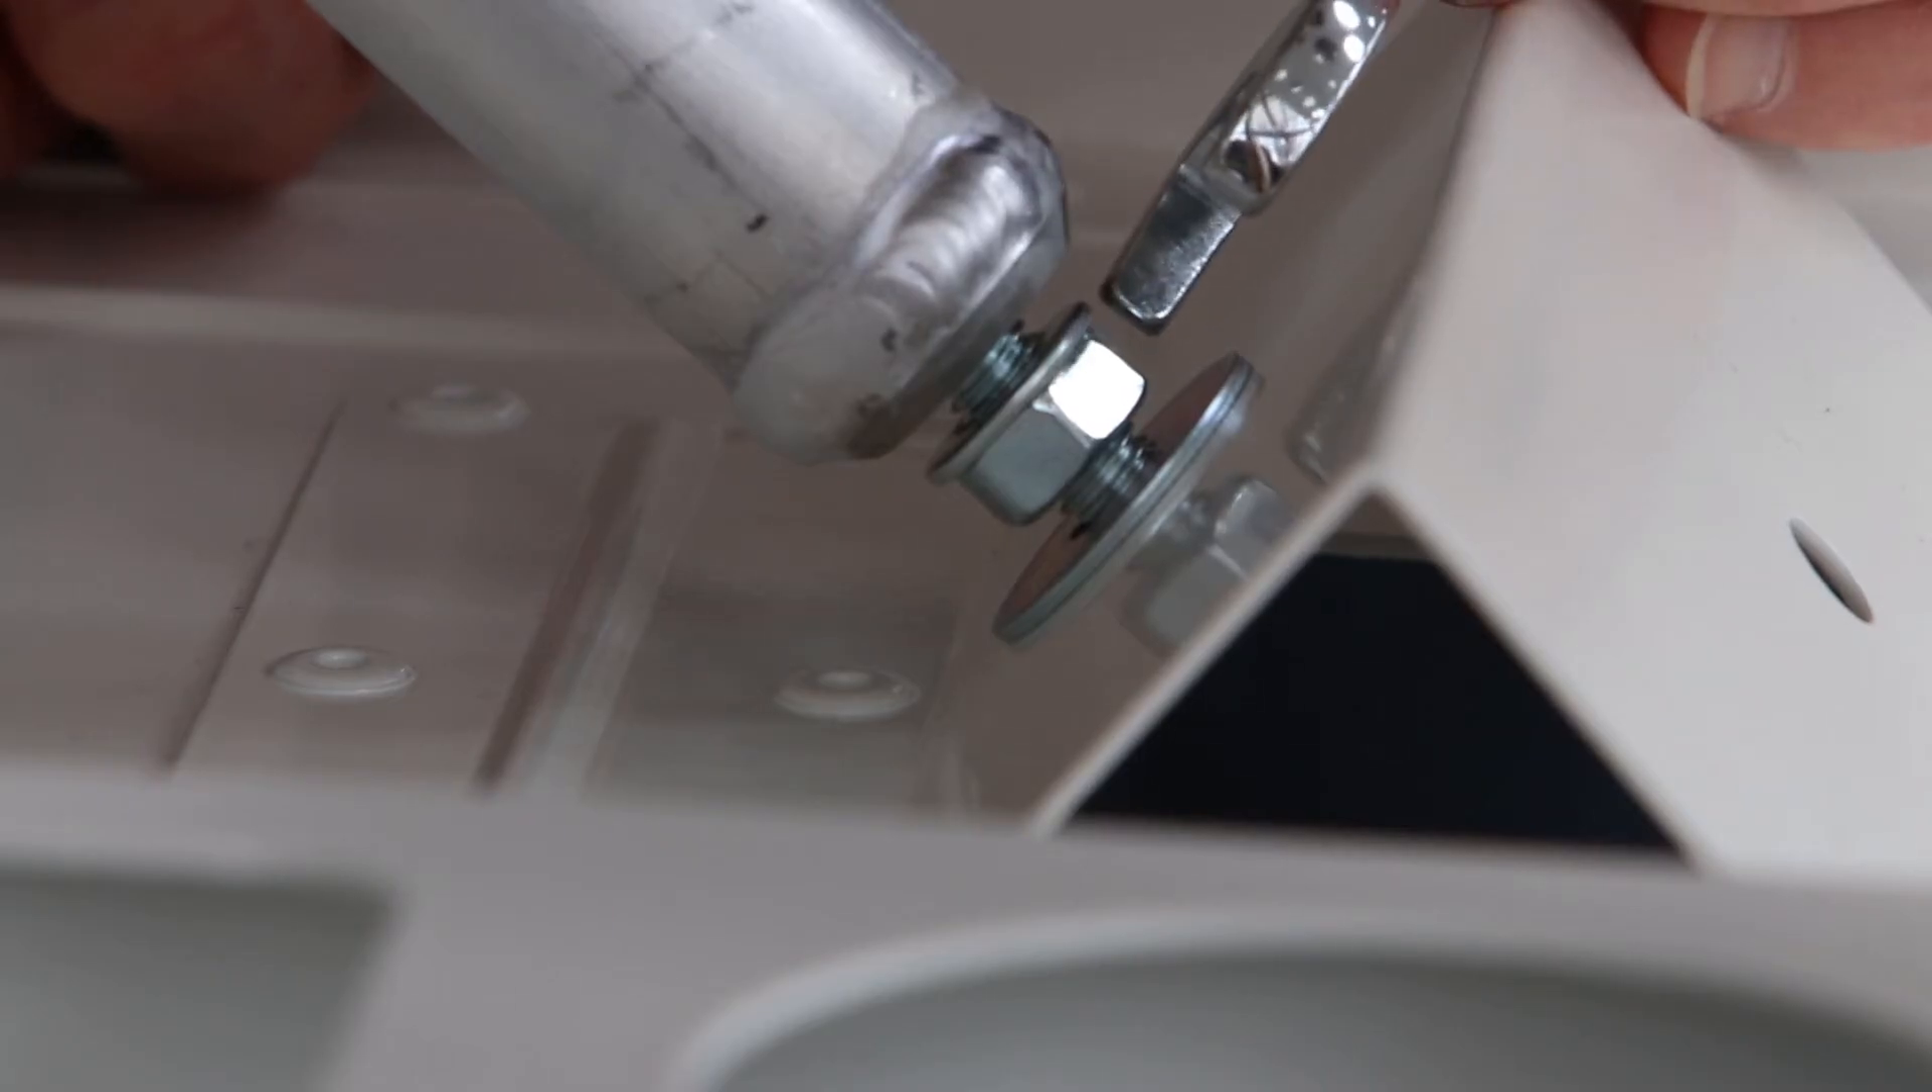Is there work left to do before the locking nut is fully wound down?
Yes.